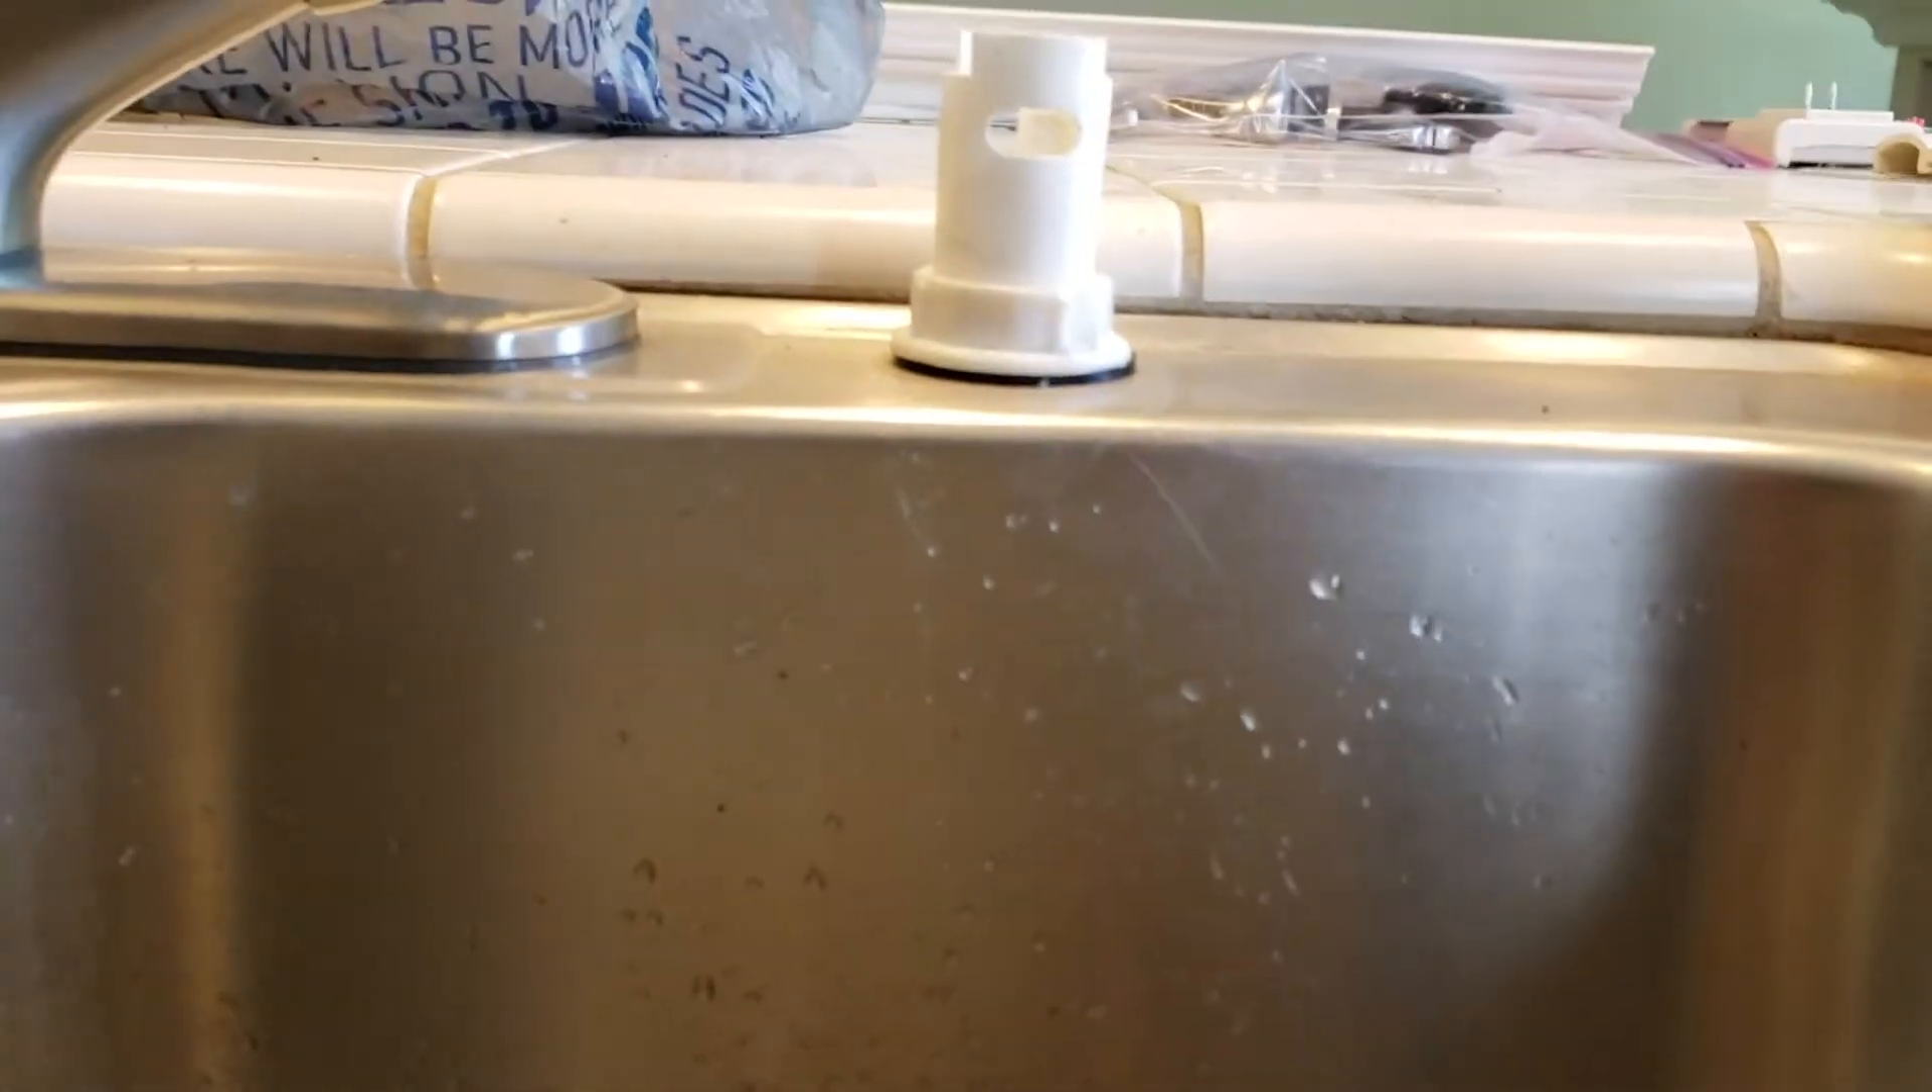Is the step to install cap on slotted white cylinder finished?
No.